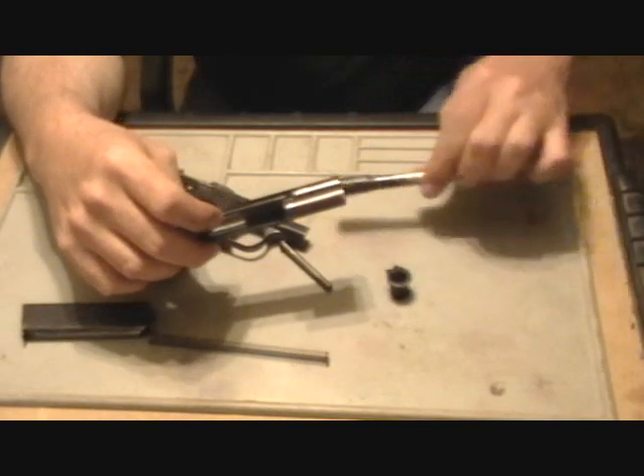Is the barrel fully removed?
No.